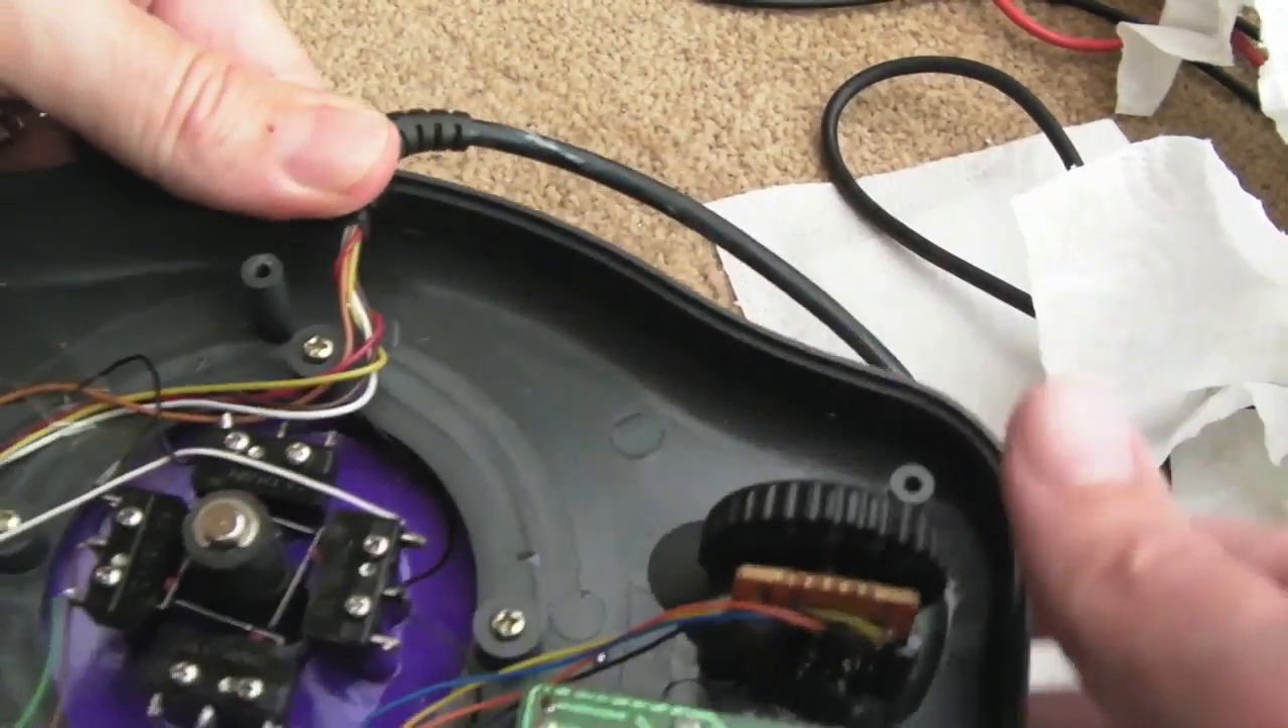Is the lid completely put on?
No.